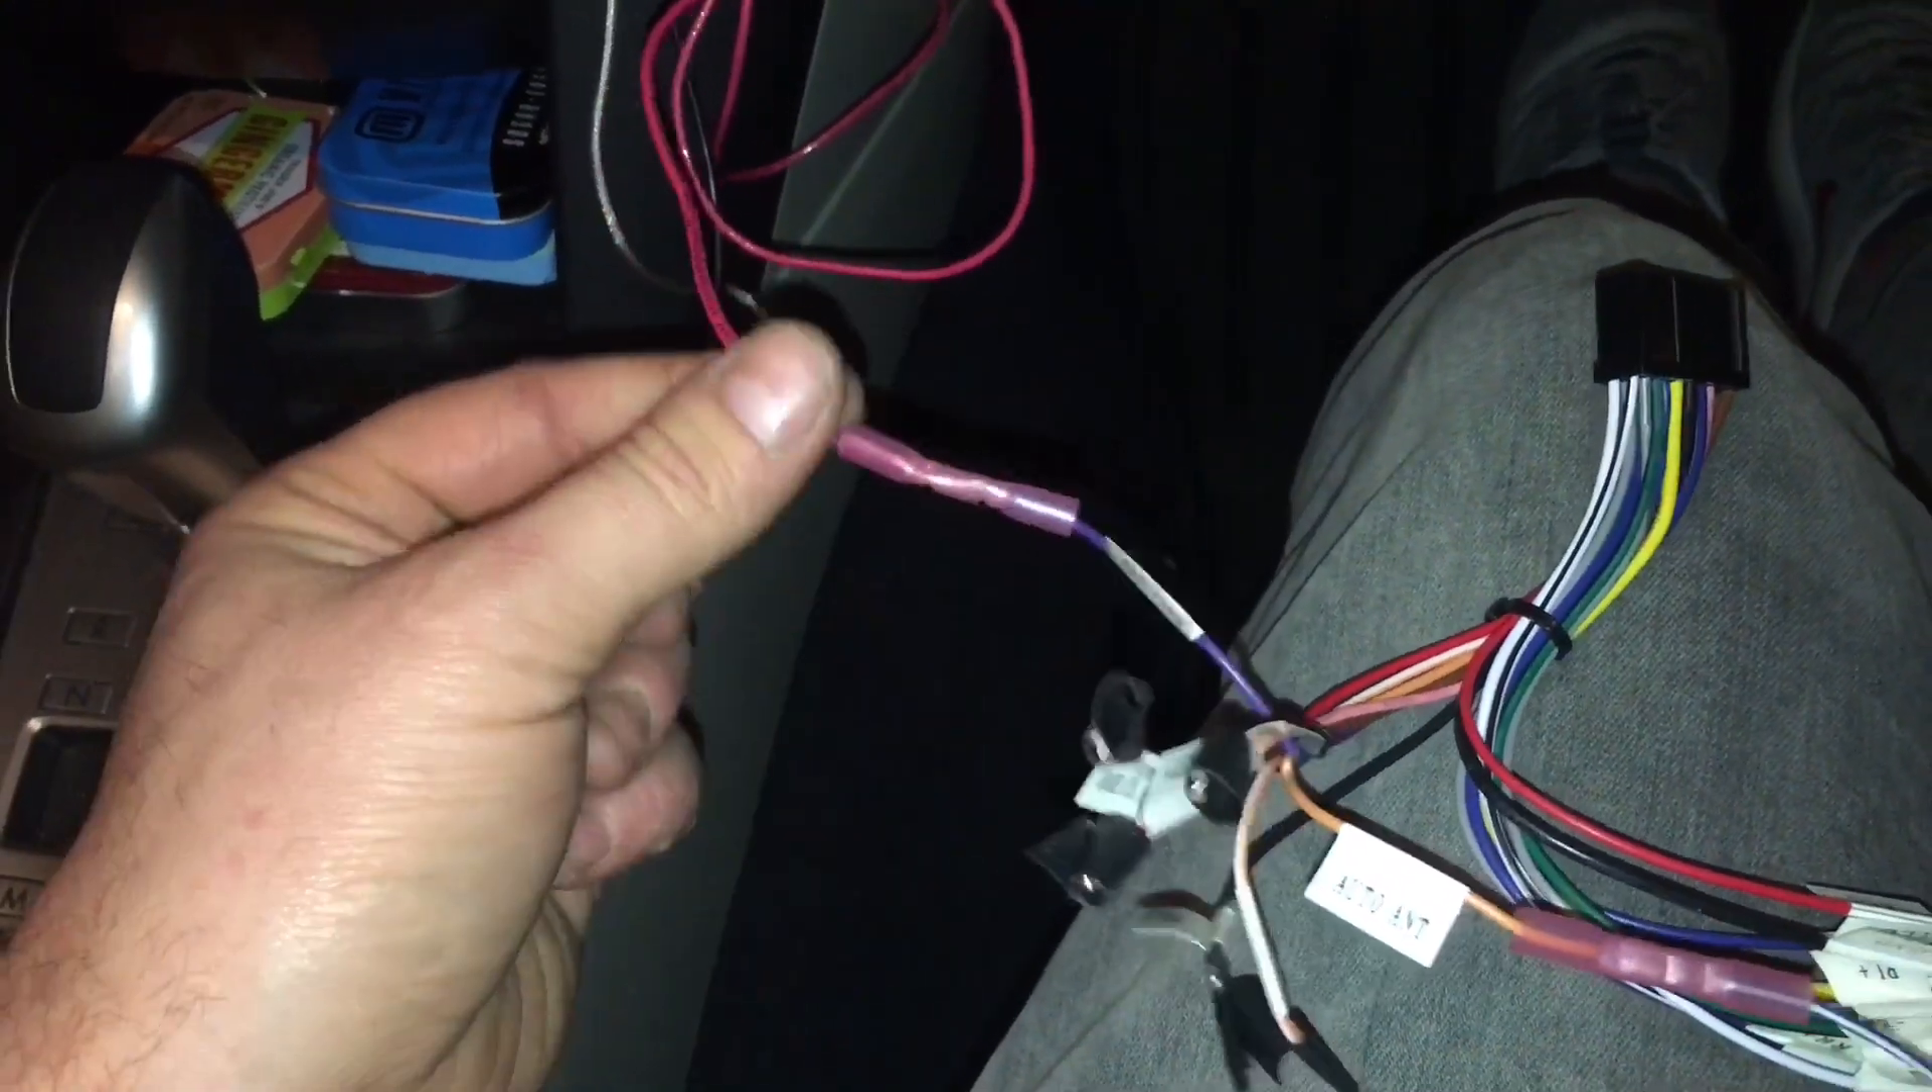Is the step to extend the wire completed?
Yes.